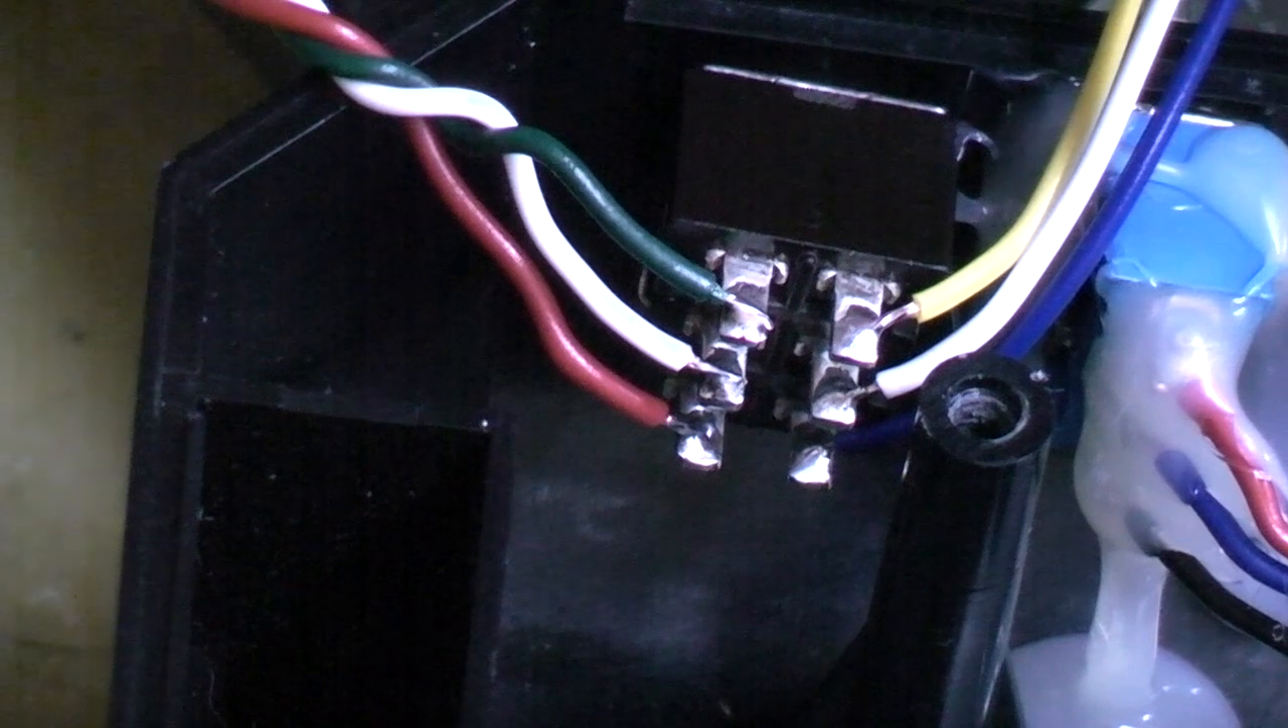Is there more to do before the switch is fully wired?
No.